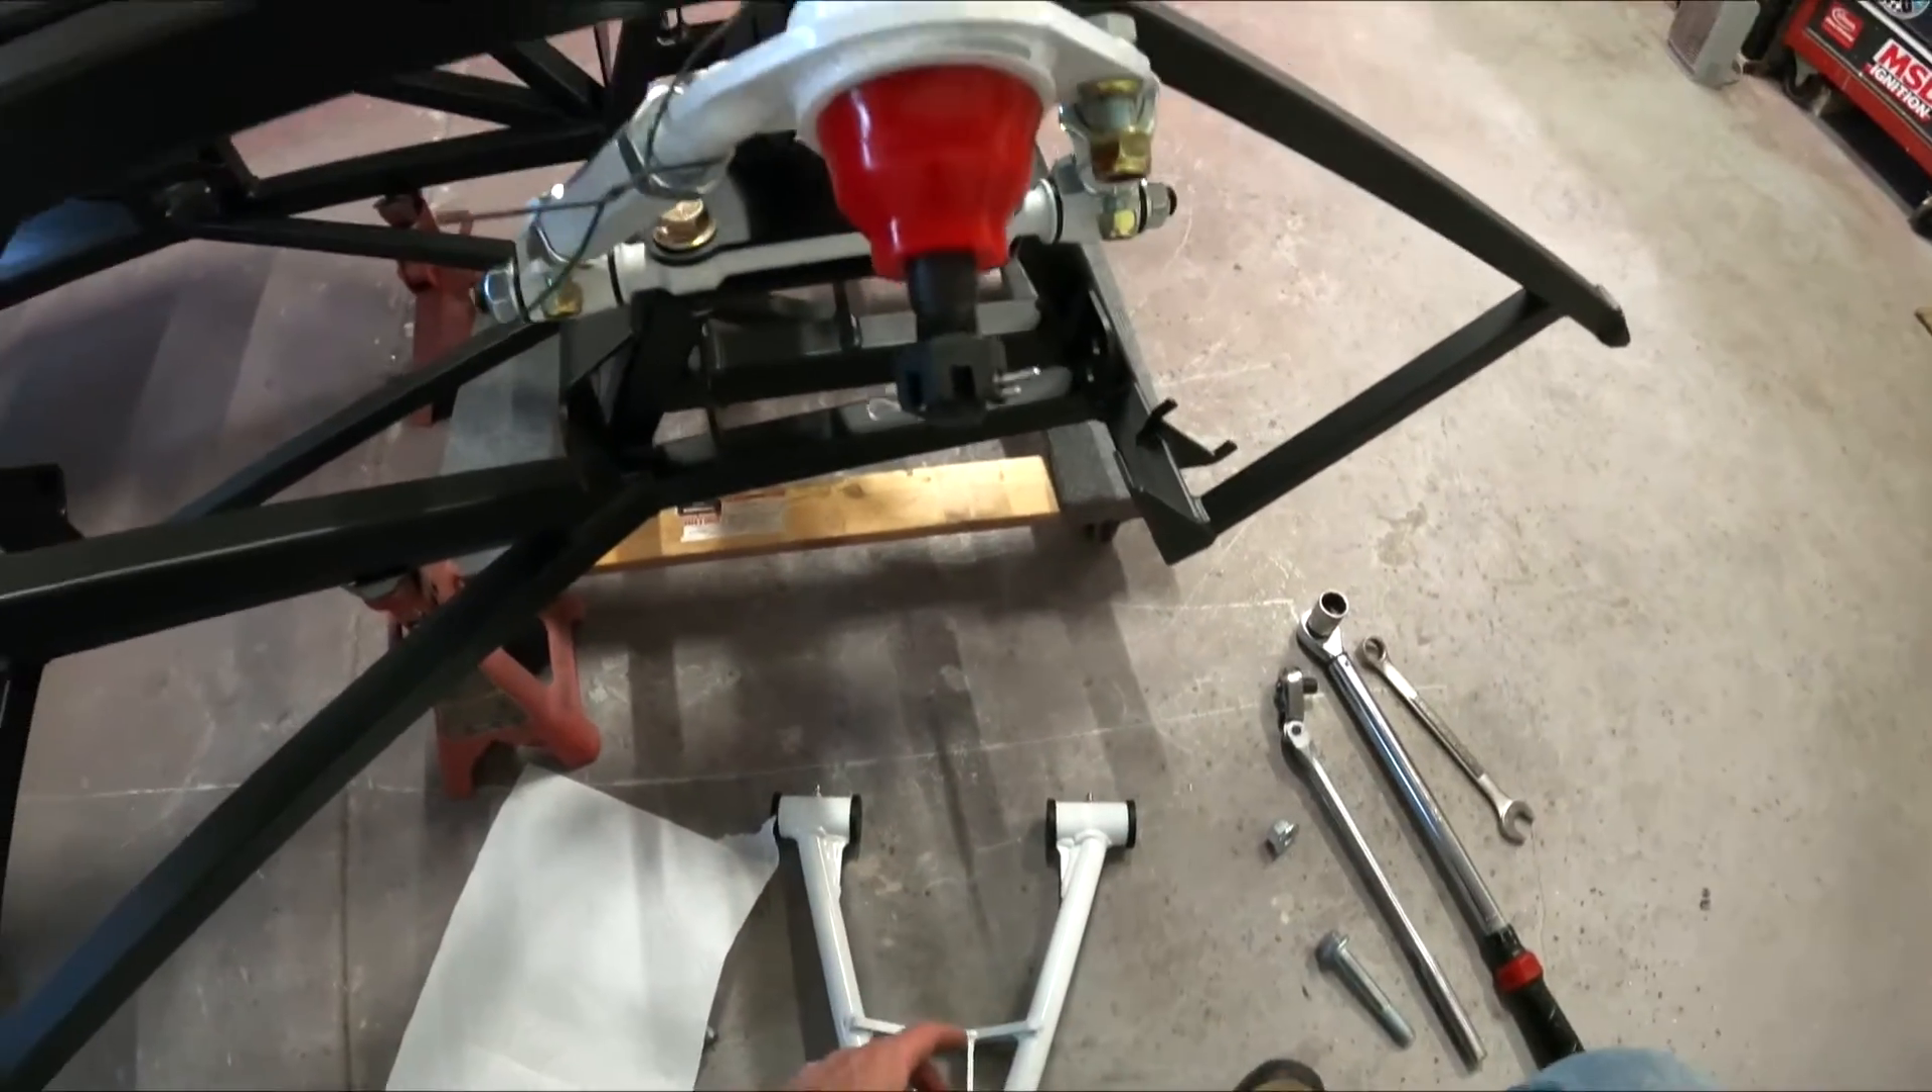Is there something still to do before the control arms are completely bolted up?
Yes.